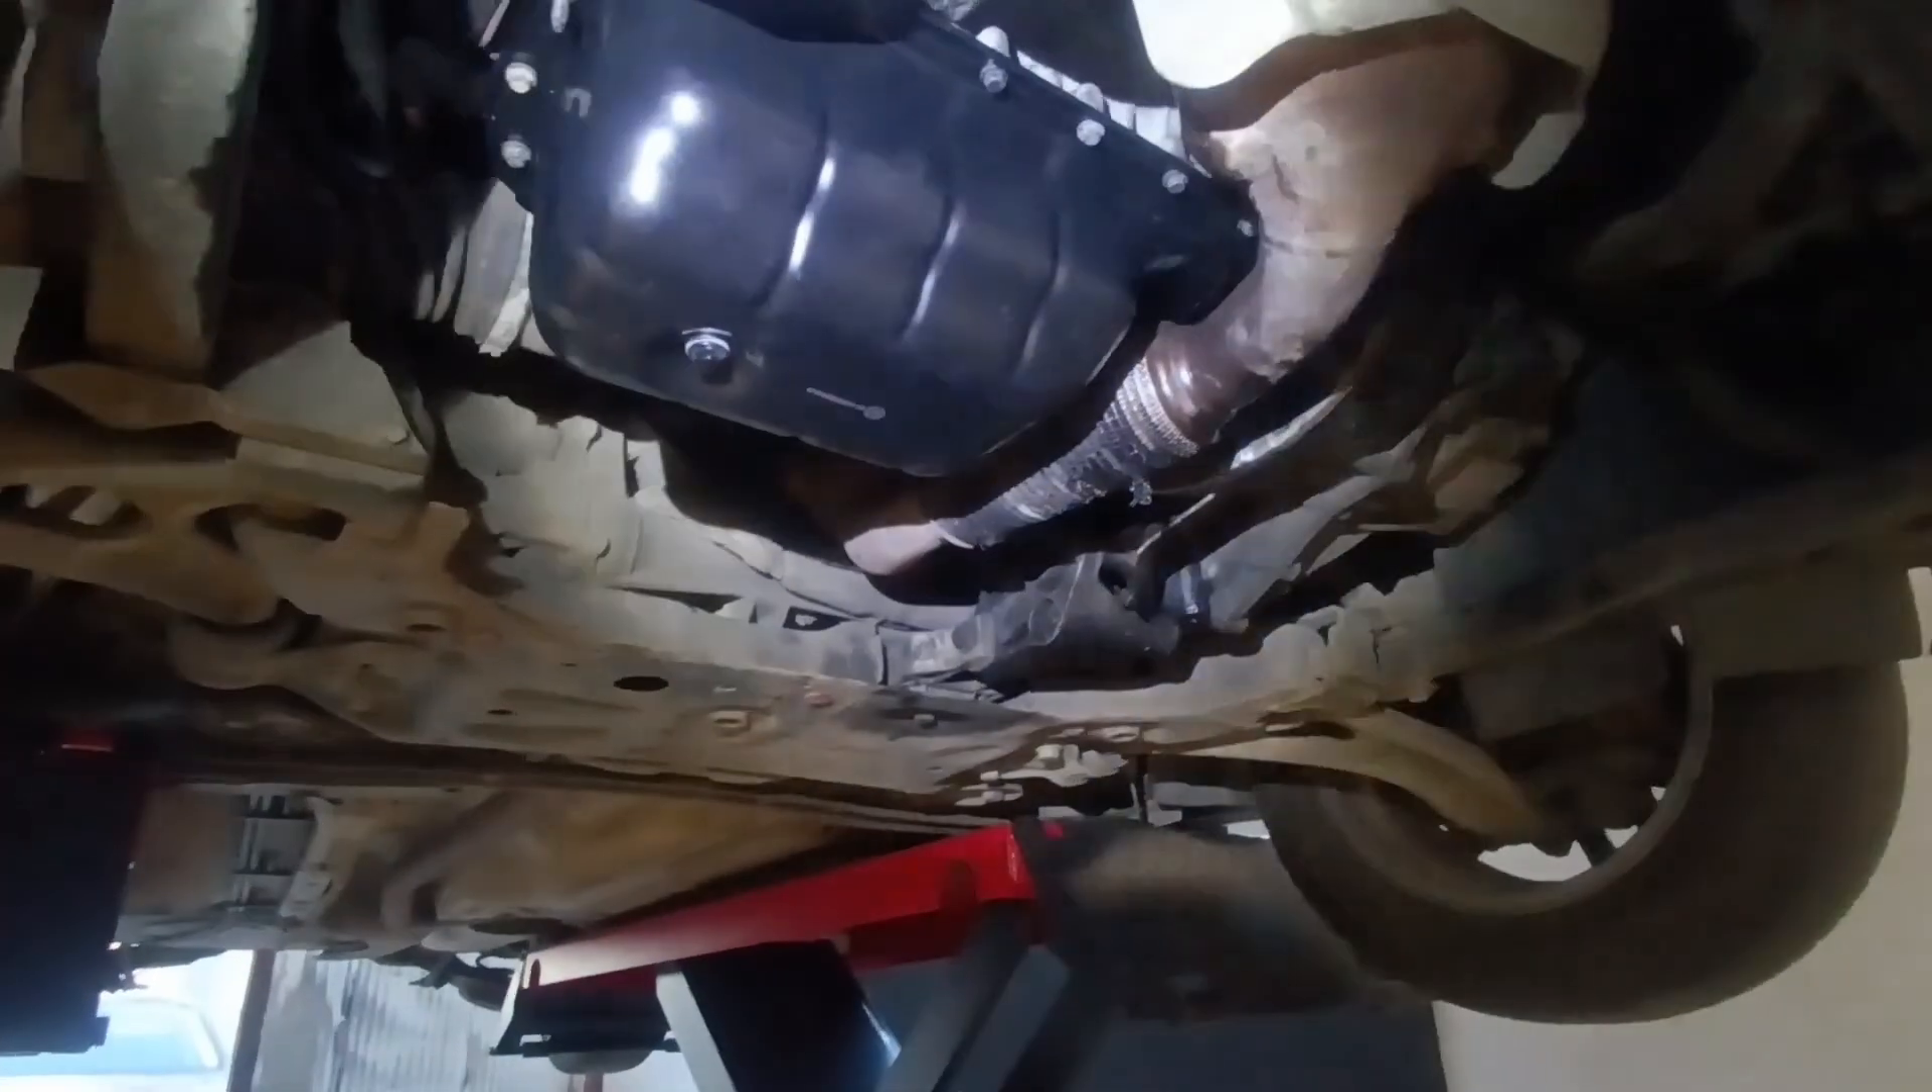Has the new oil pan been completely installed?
Yes.